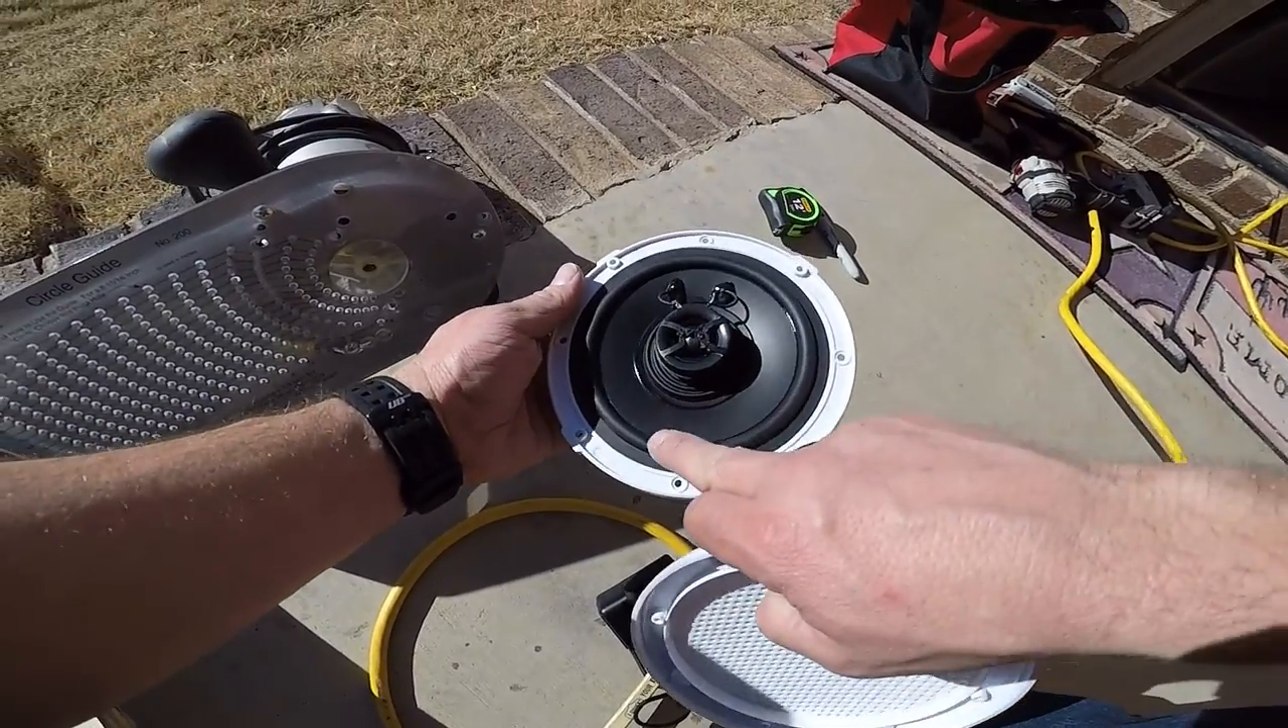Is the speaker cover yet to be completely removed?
No.